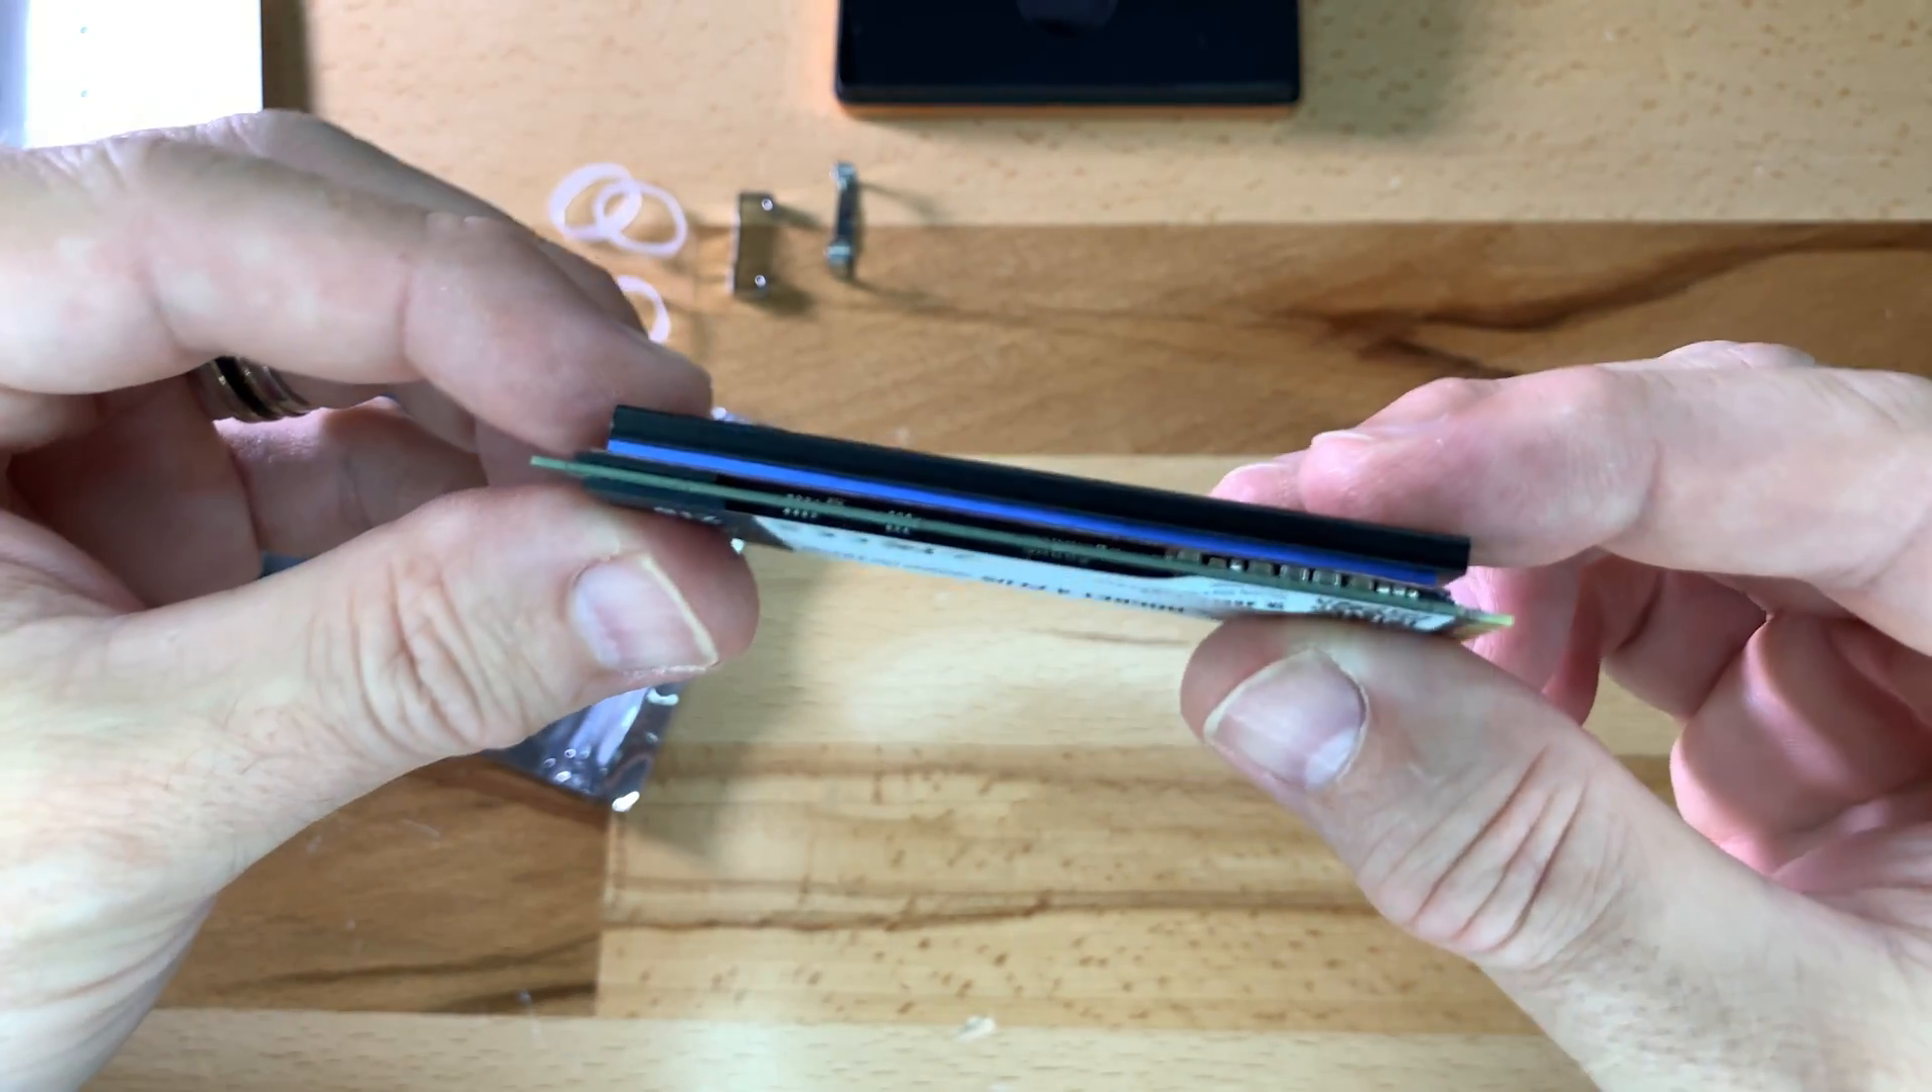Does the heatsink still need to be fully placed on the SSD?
No.